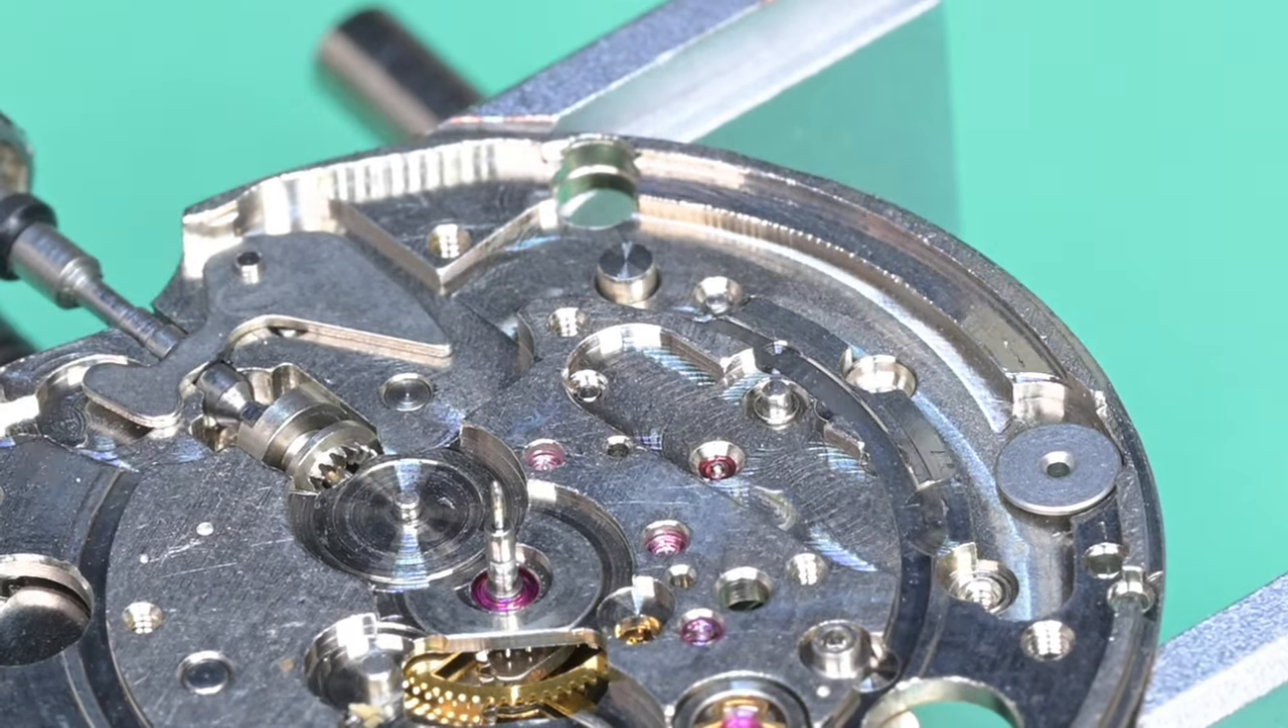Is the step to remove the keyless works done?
No.